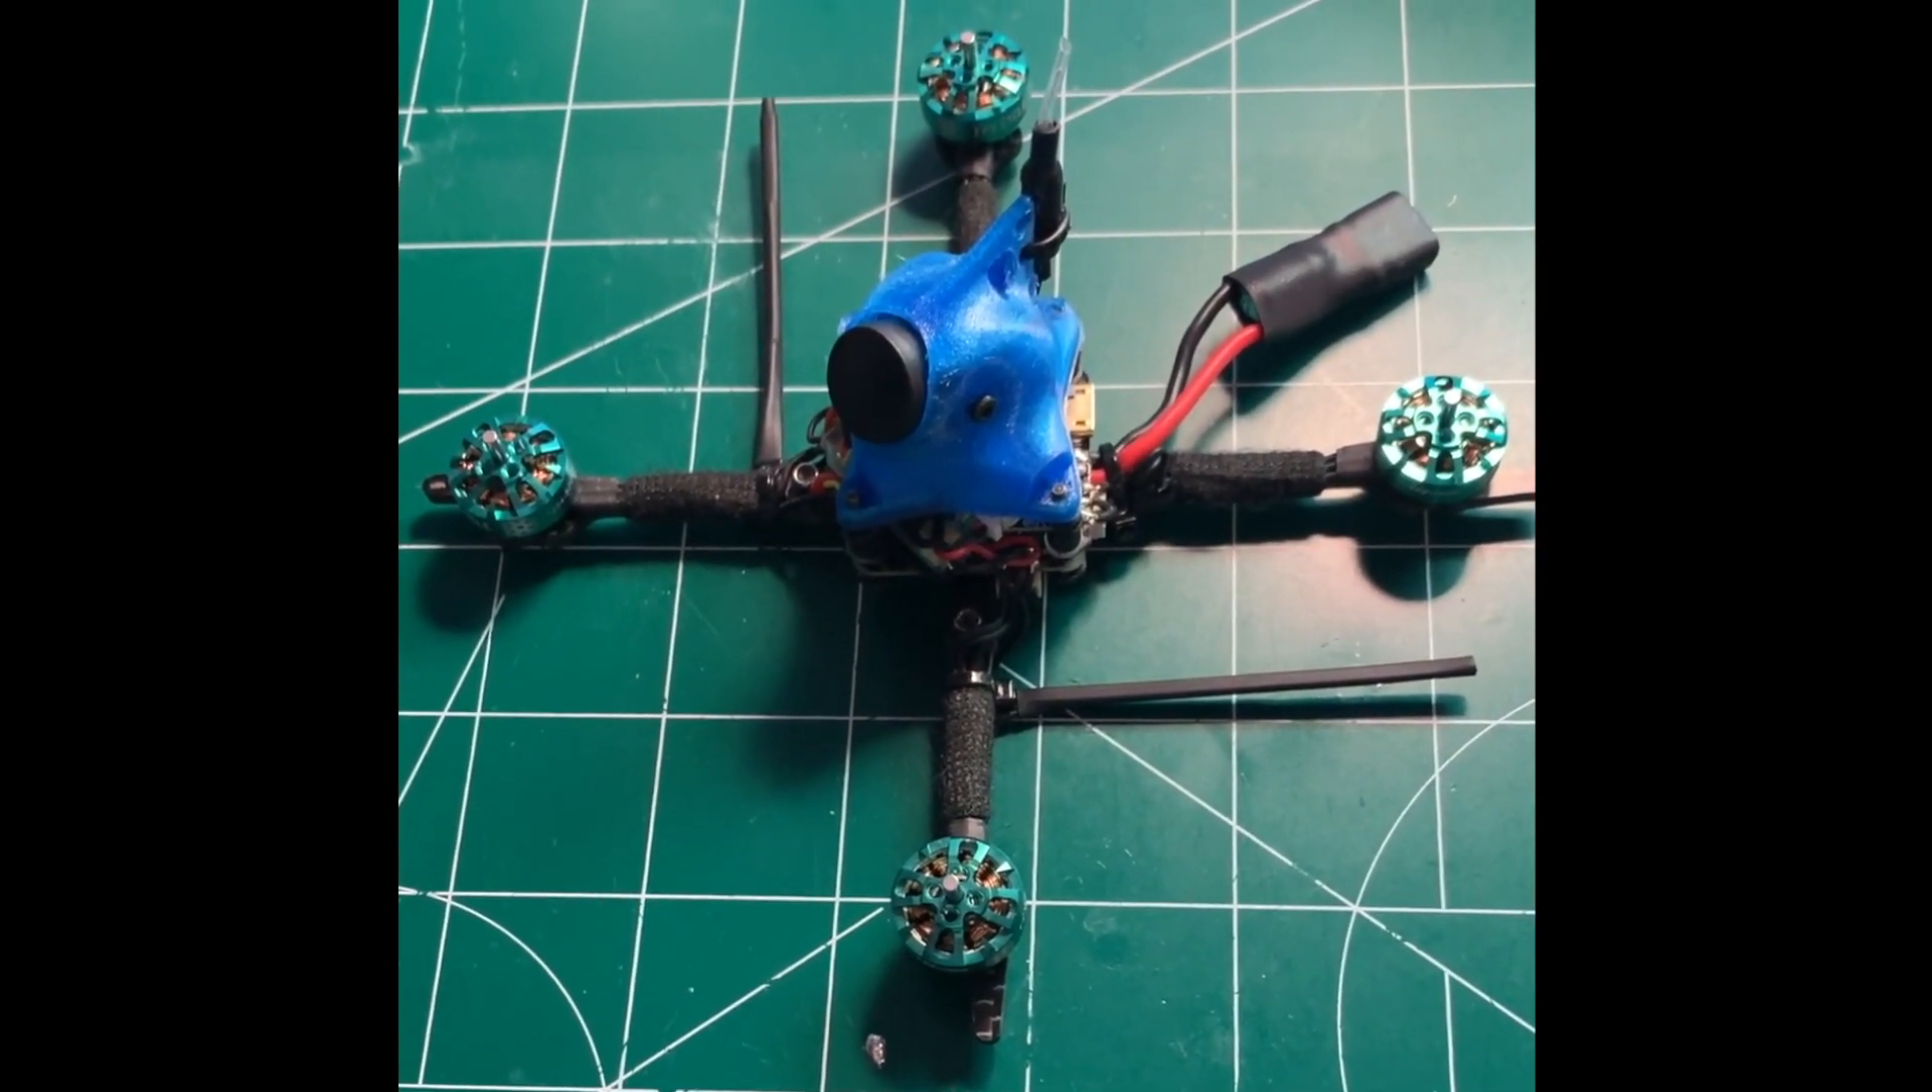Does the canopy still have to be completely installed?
No.